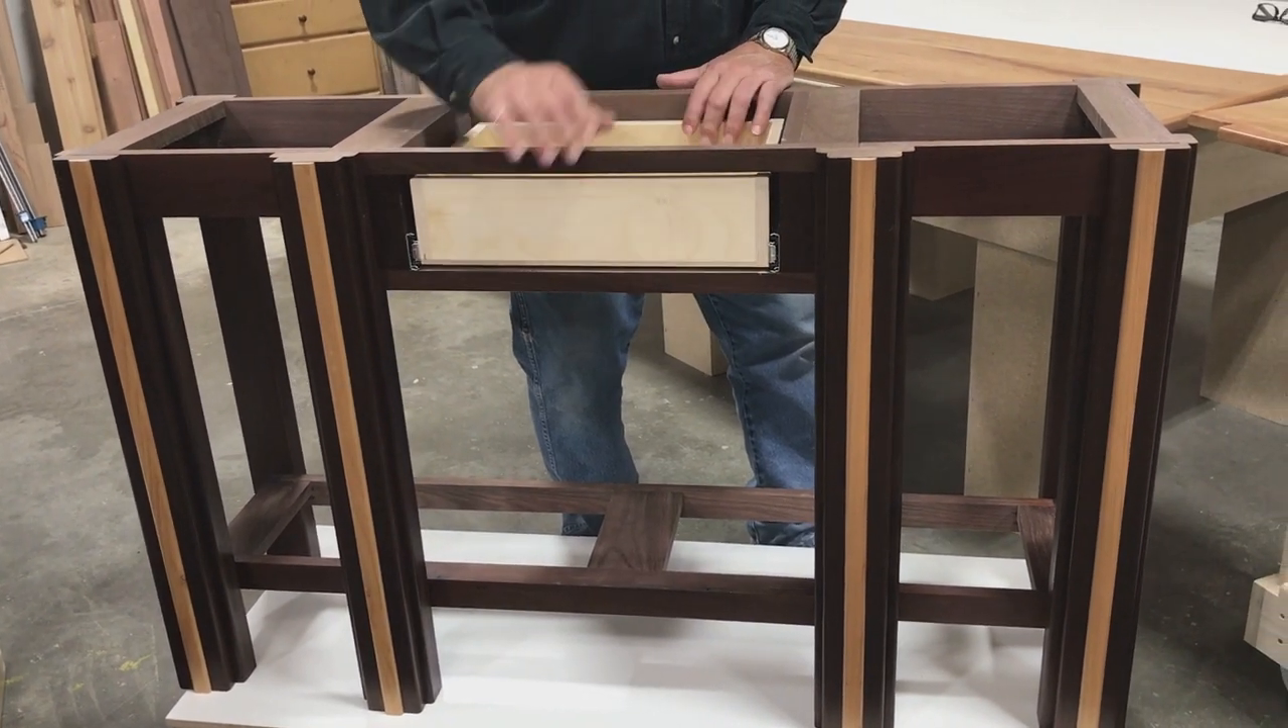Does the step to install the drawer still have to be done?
No.